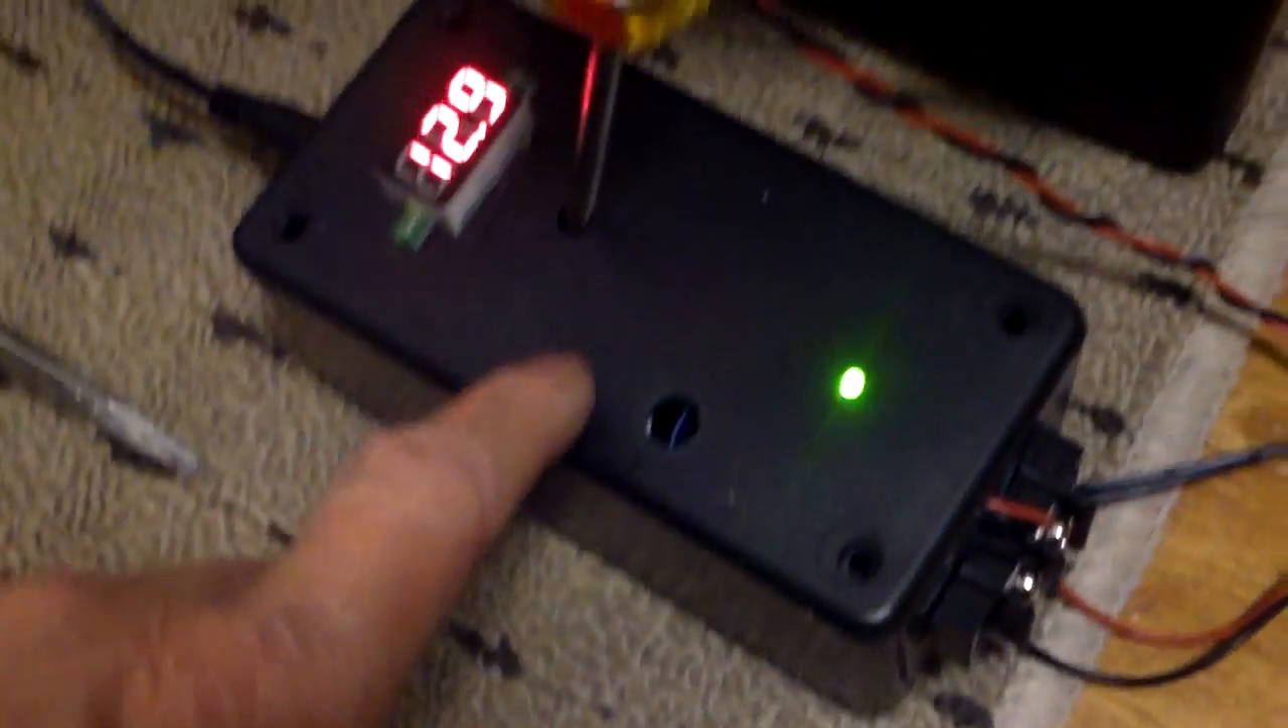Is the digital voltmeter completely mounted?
Yes.